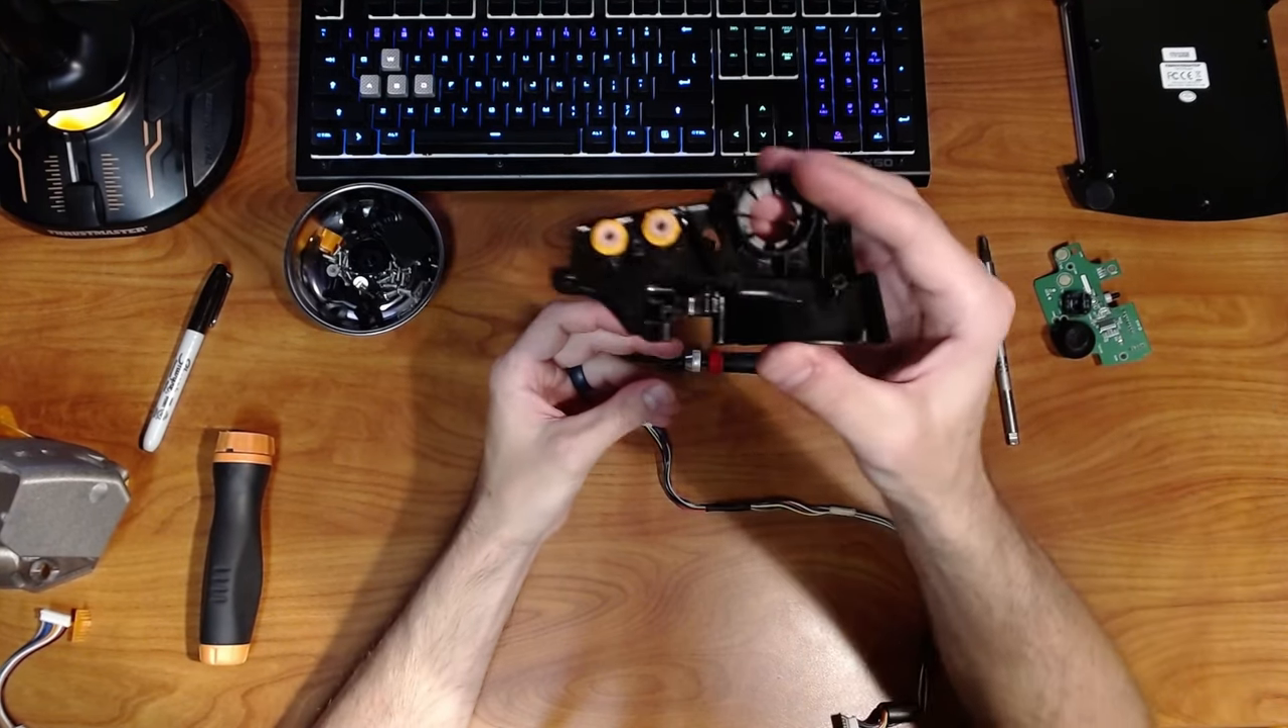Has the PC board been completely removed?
Yes.